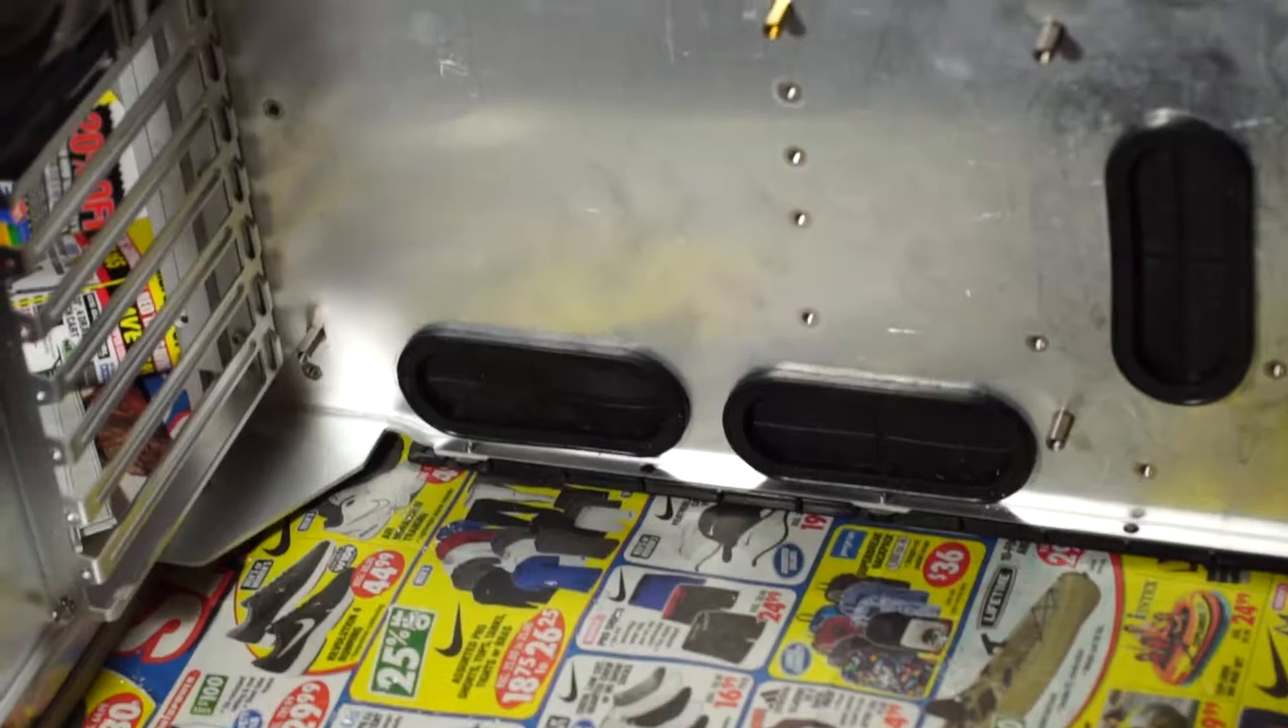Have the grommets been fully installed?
Yes.